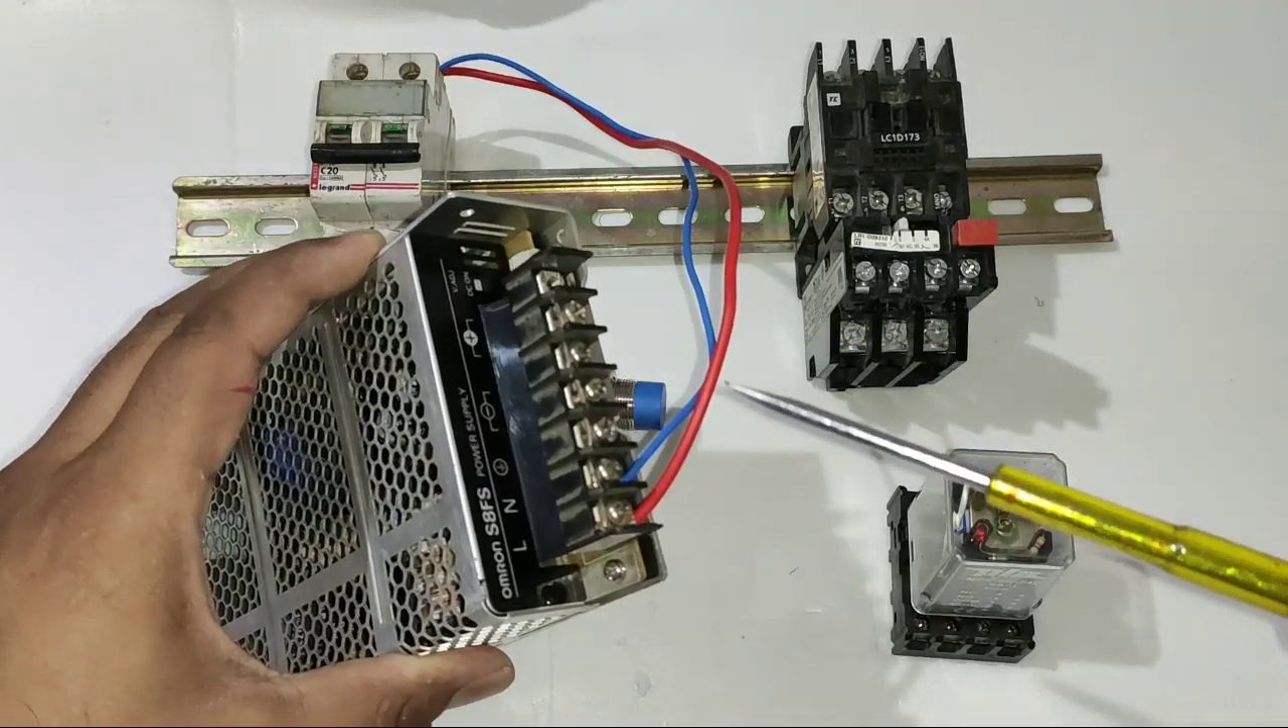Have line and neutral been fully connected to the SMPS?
Yes.